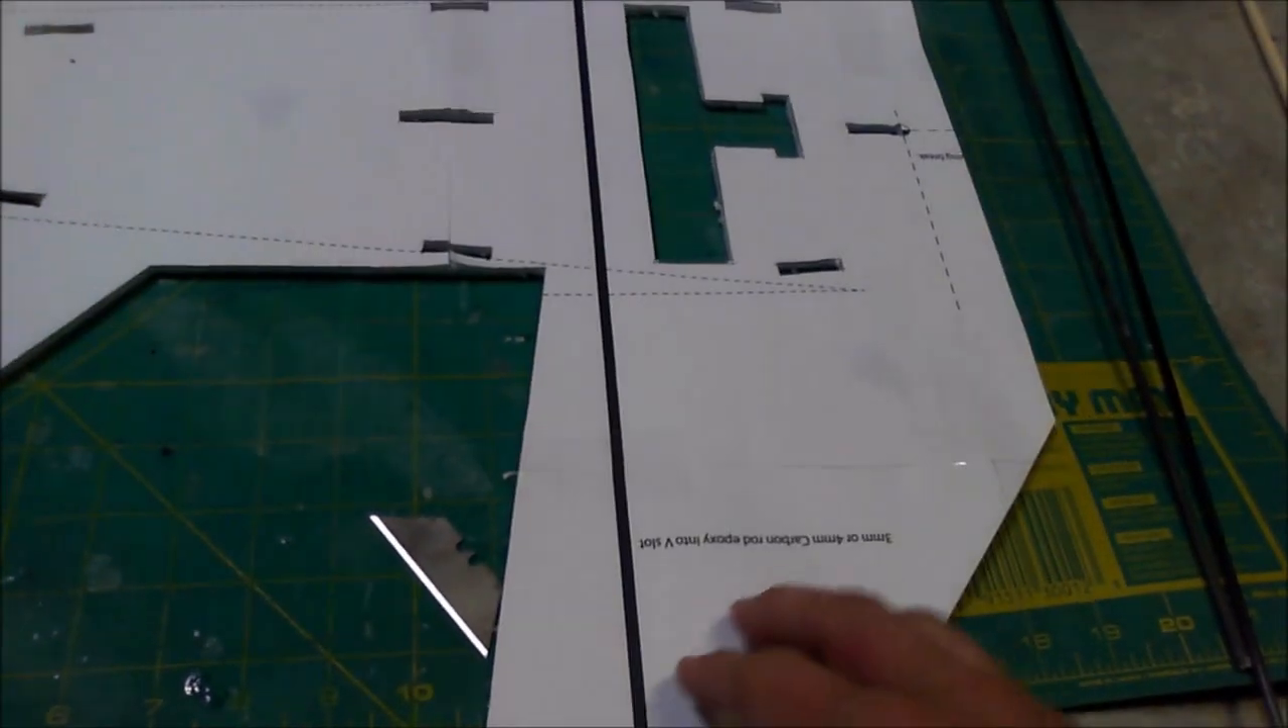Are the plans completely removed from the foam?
No.